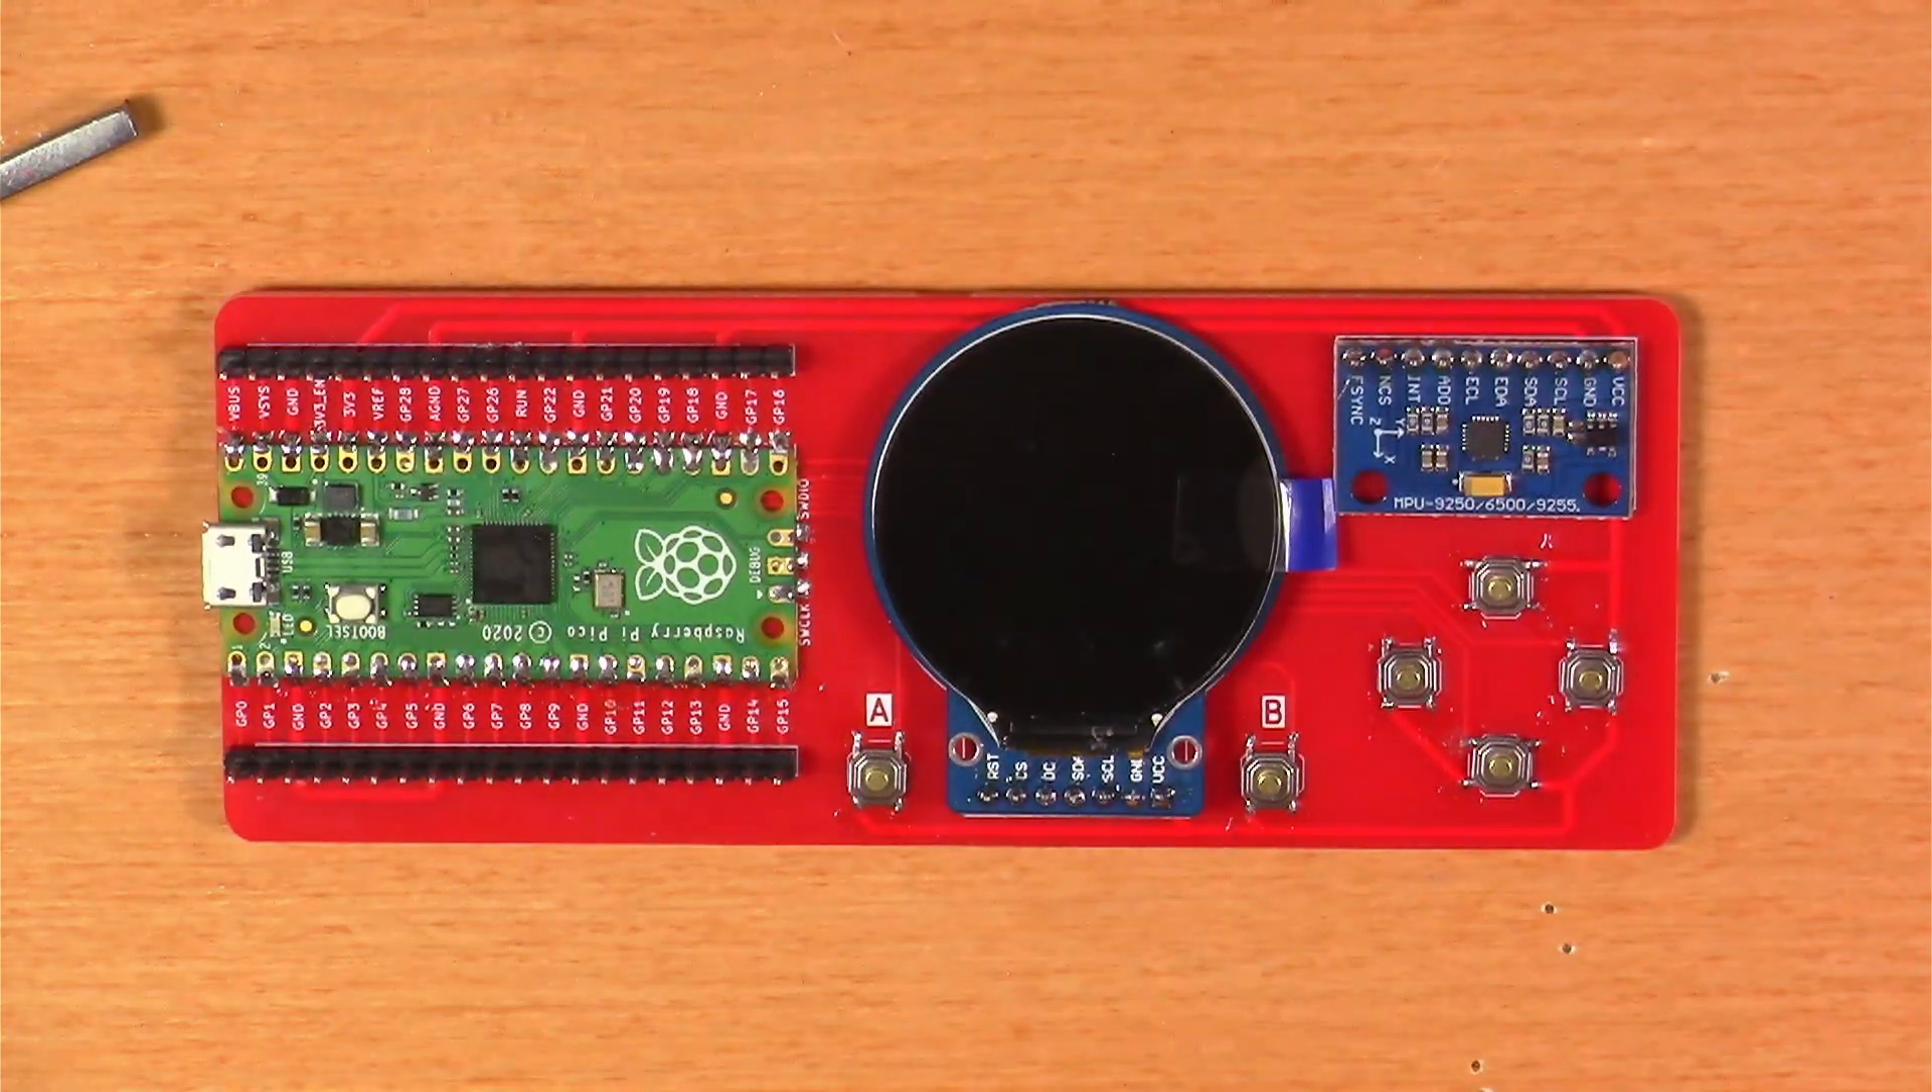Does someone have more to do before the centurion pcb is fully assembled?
No.